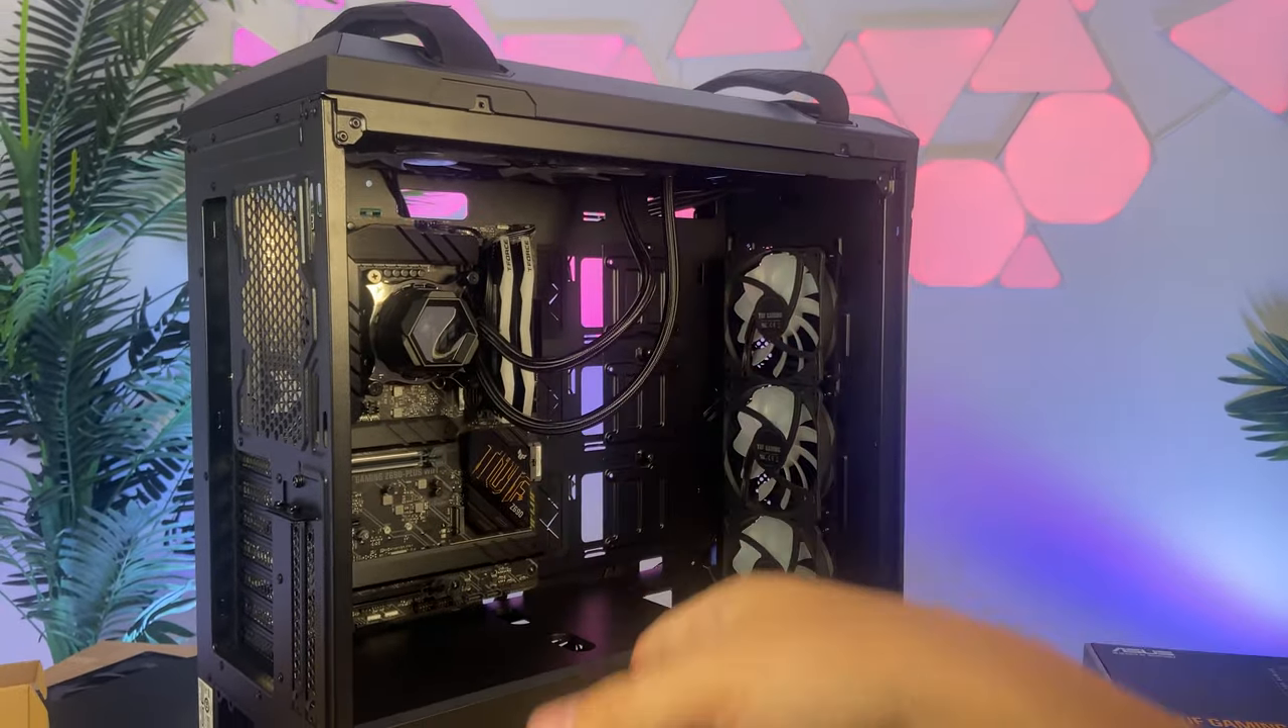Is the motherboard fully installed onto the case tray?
Yes.